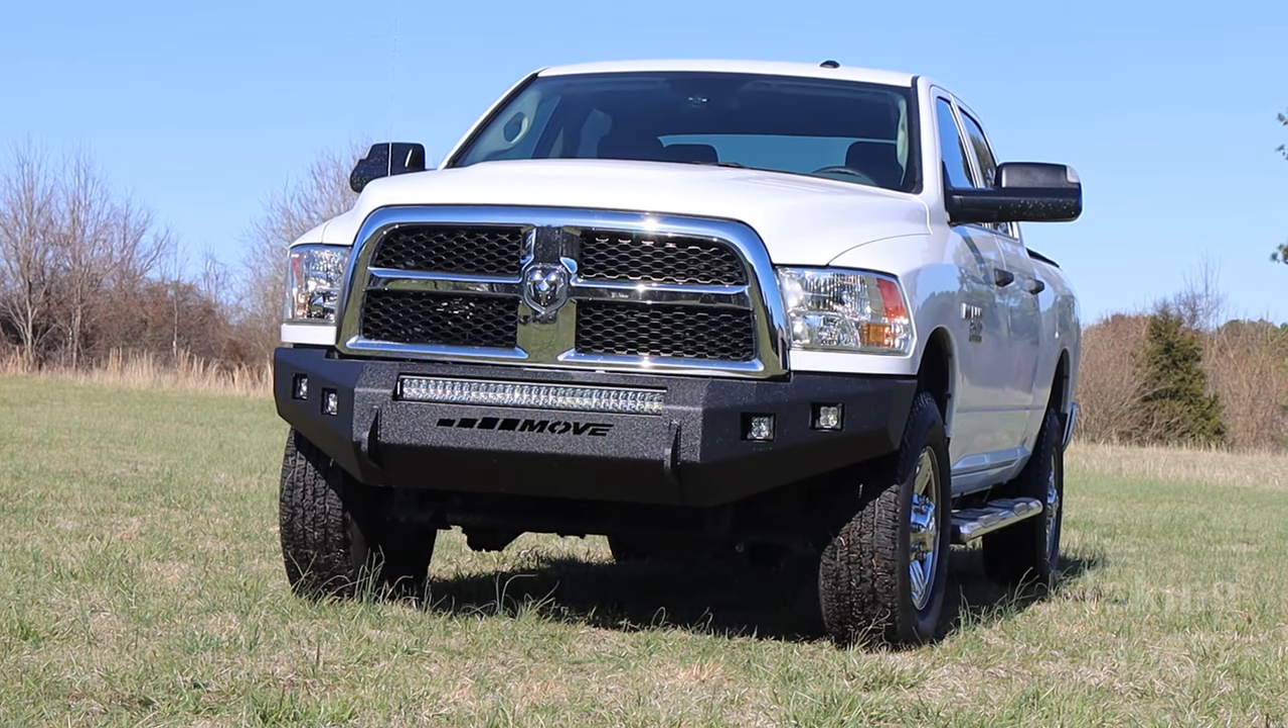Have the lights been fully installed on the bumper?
Yes.